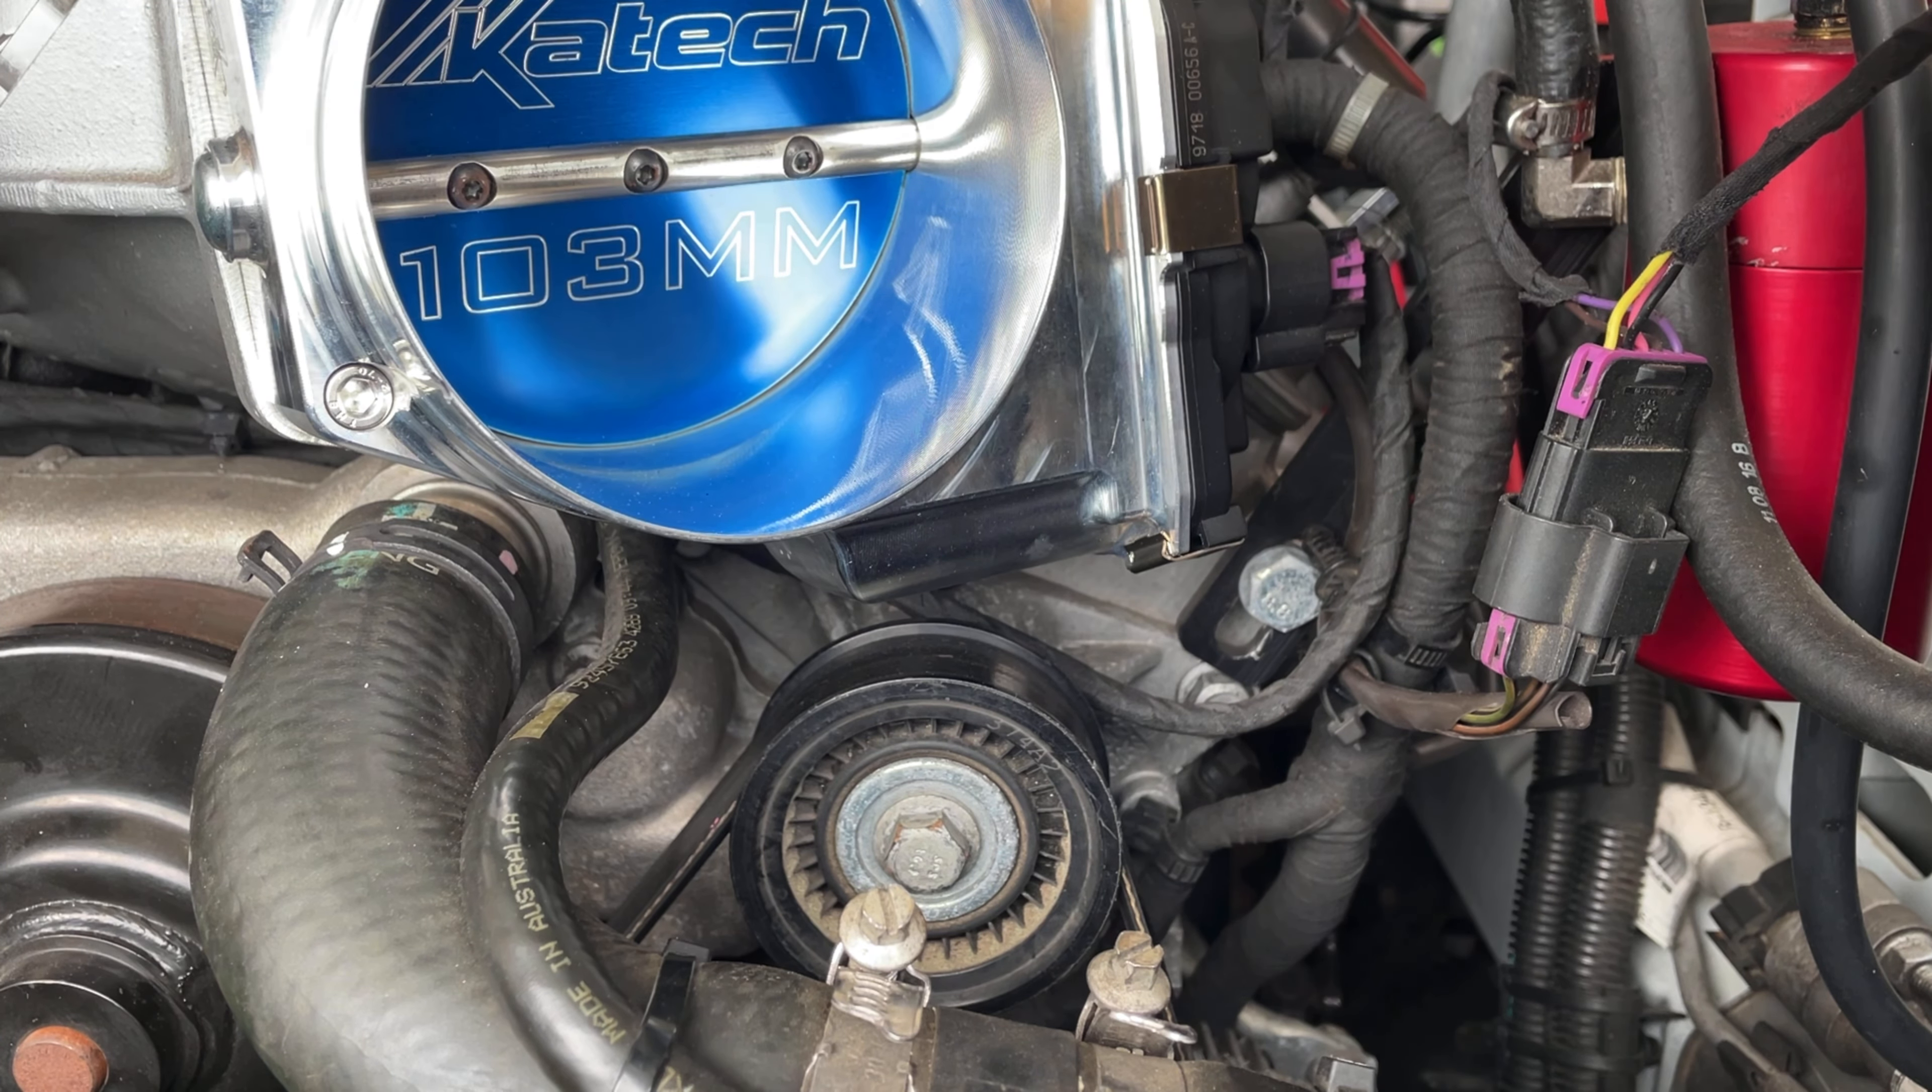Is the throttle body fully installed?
Yes.